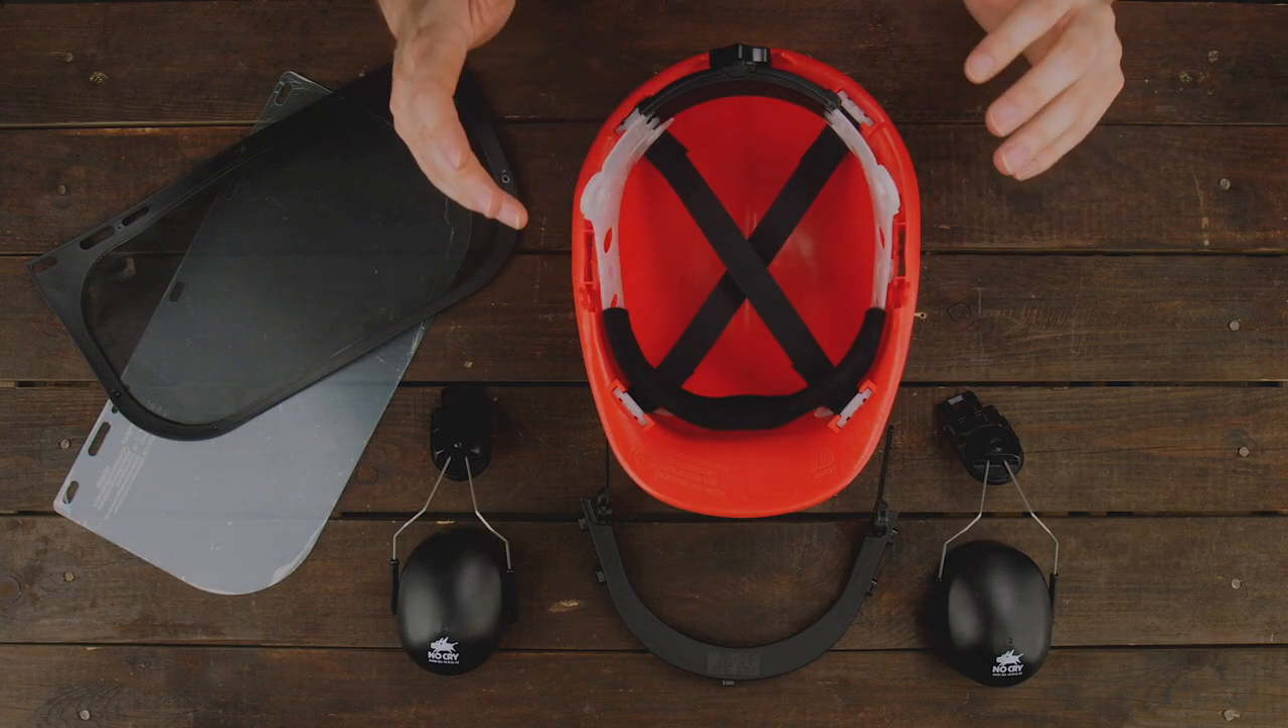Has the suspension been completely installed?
Yes.